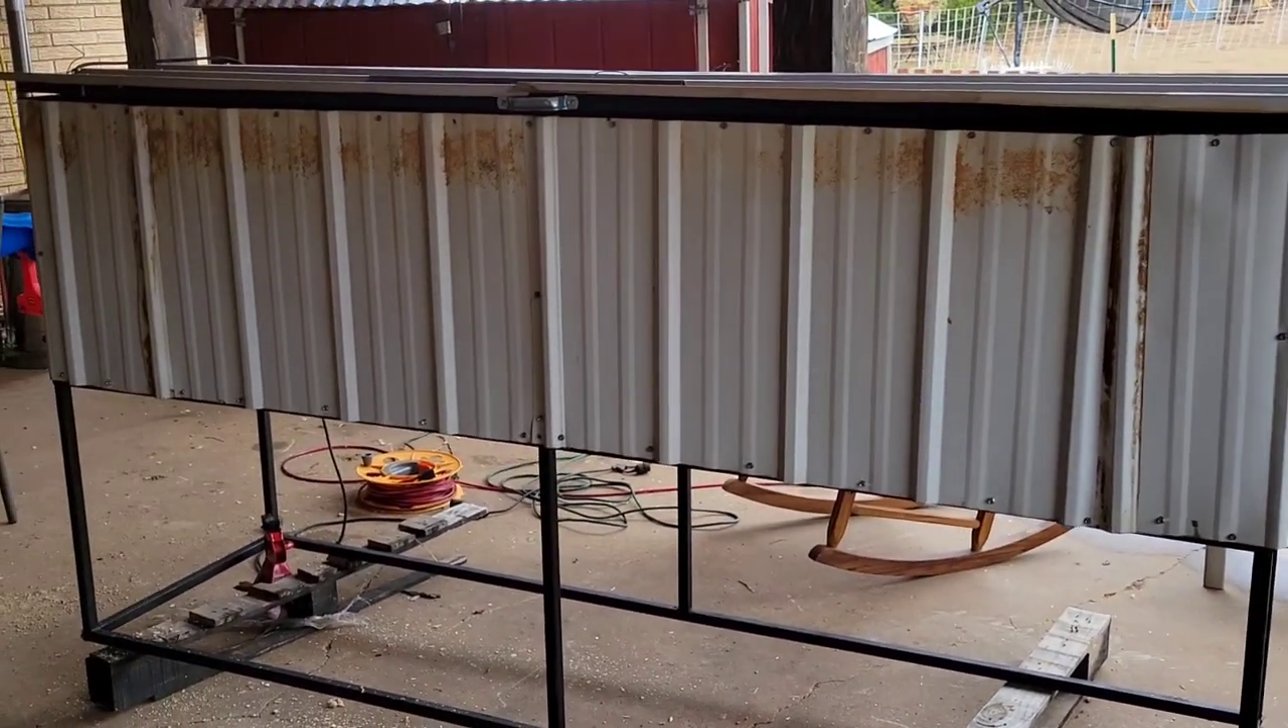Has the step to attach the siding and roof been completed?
Yes.